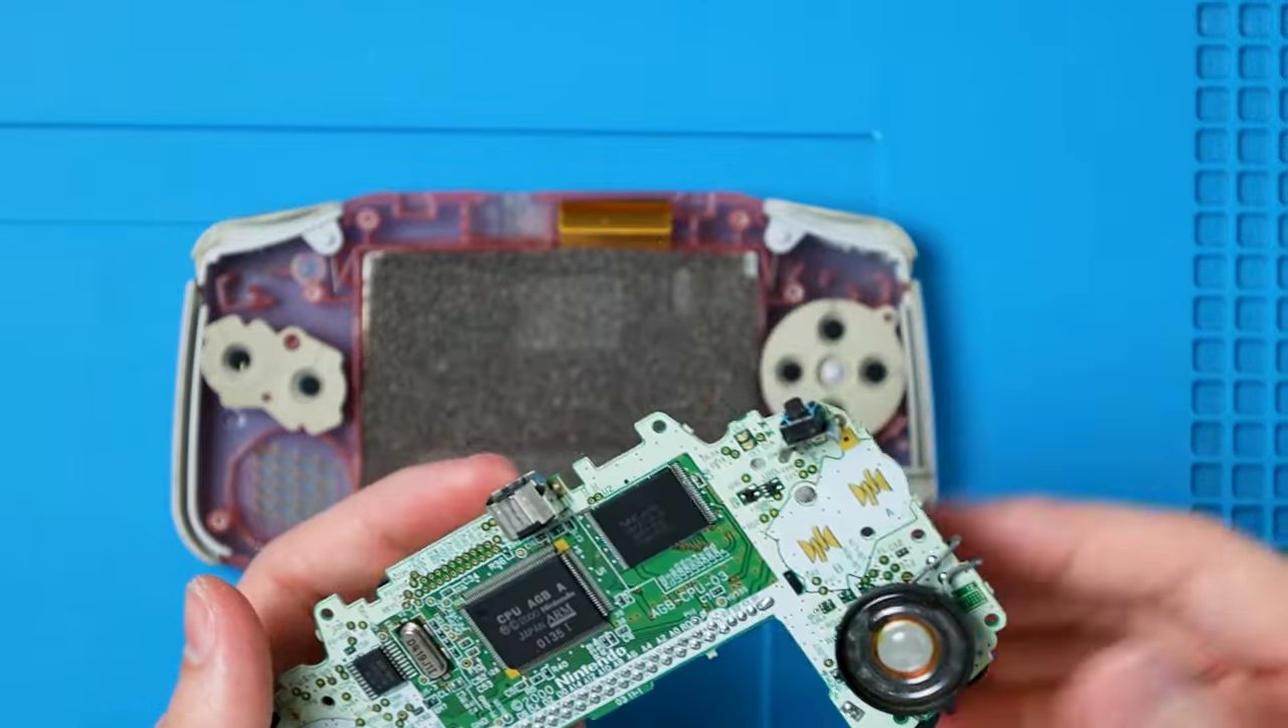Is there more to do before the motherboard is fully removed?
No.